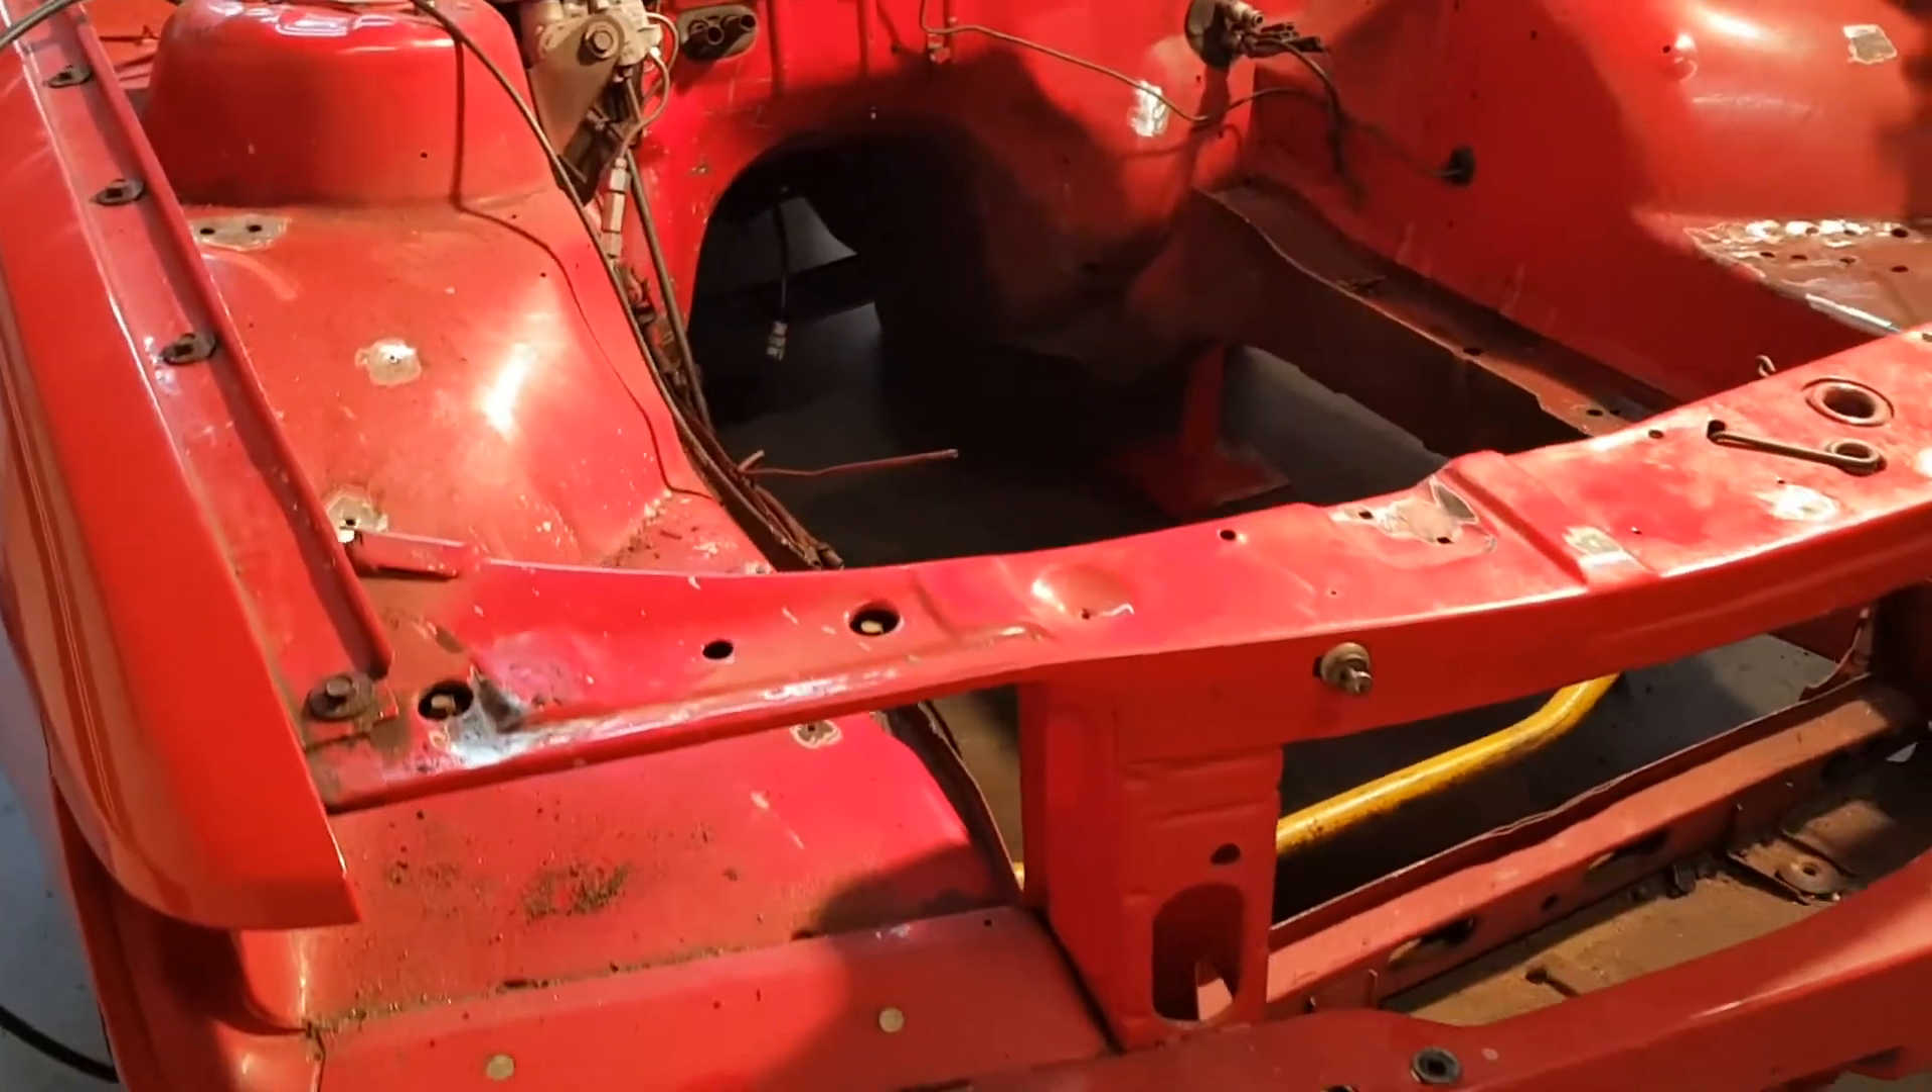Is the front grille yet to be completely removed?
No.